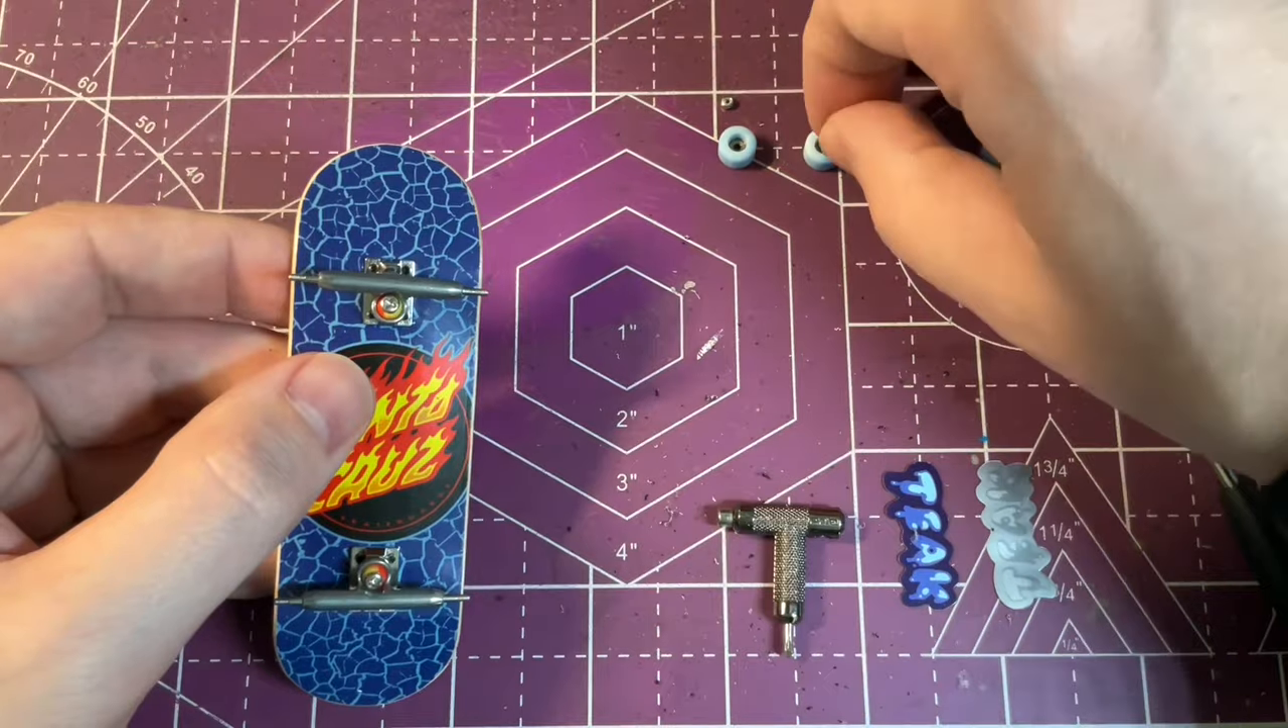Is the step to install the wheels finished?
No.